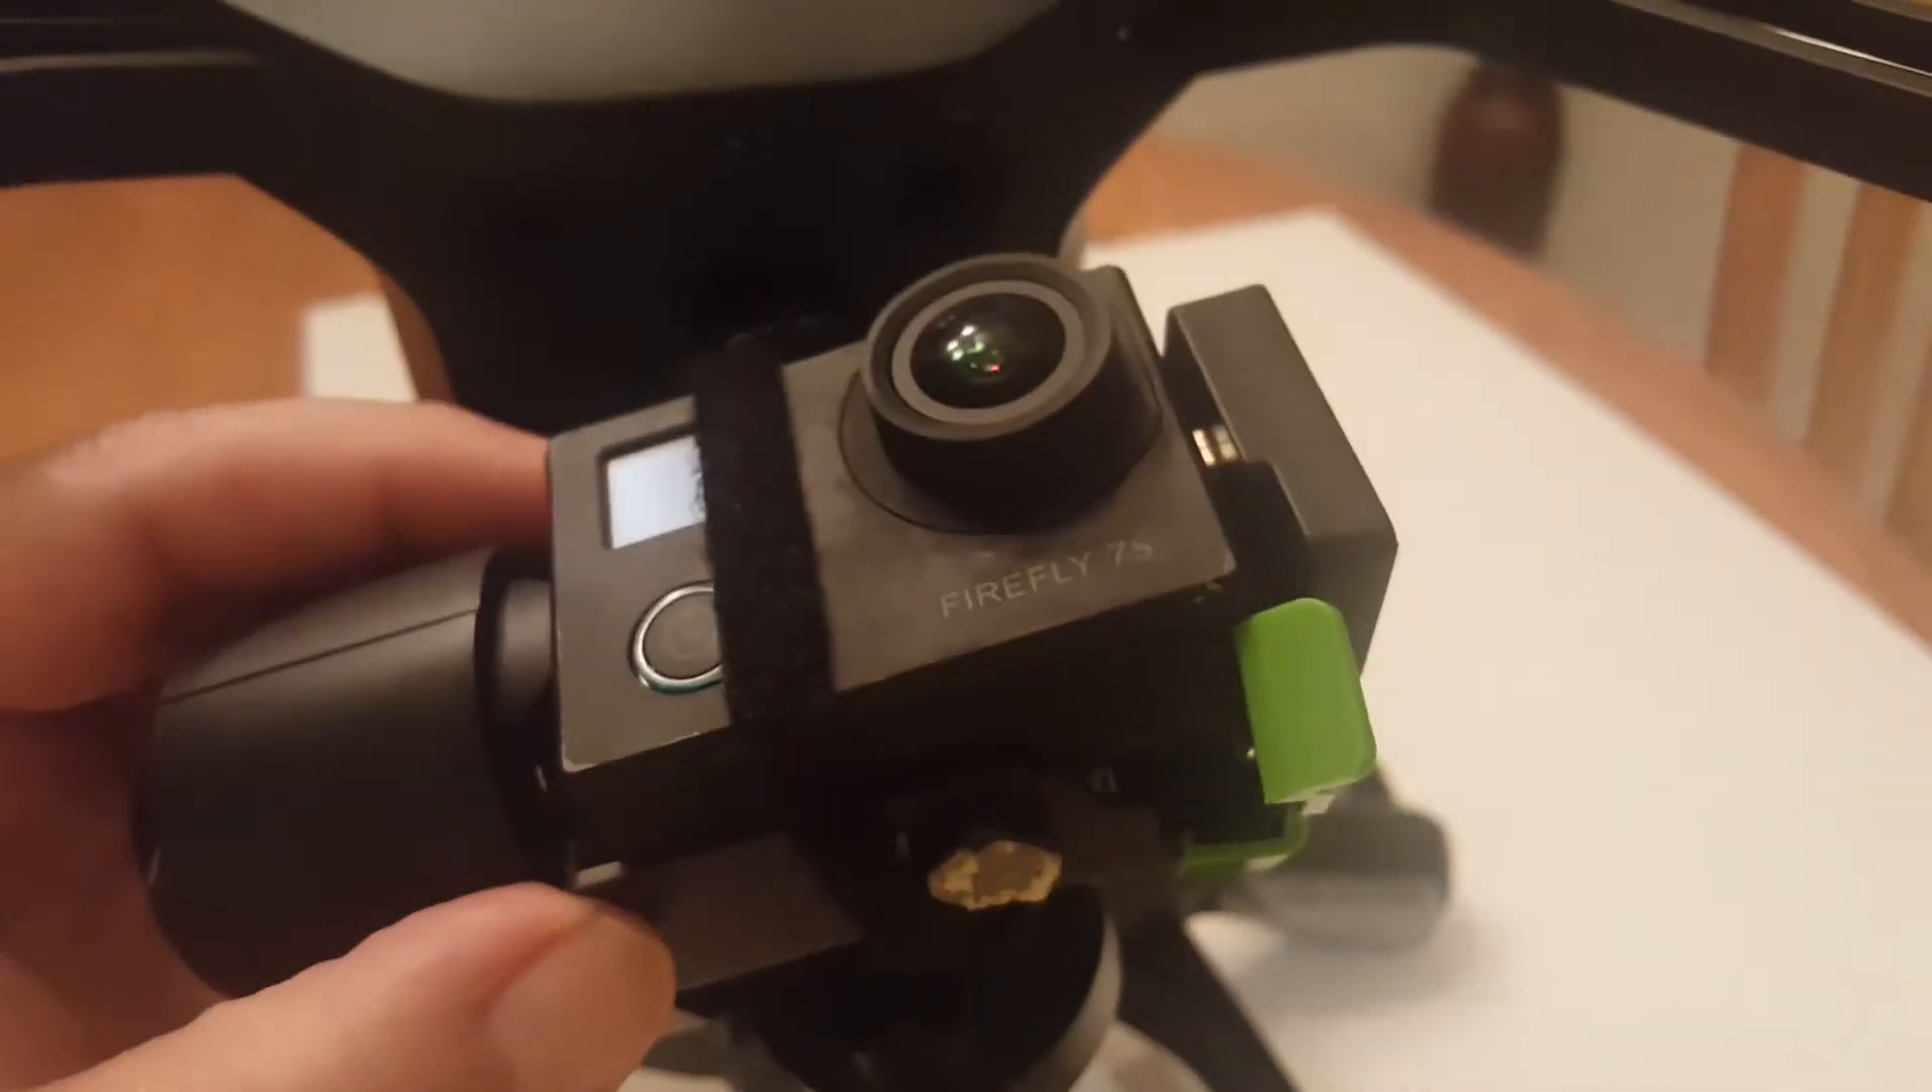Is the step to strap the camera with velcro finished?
Yes.